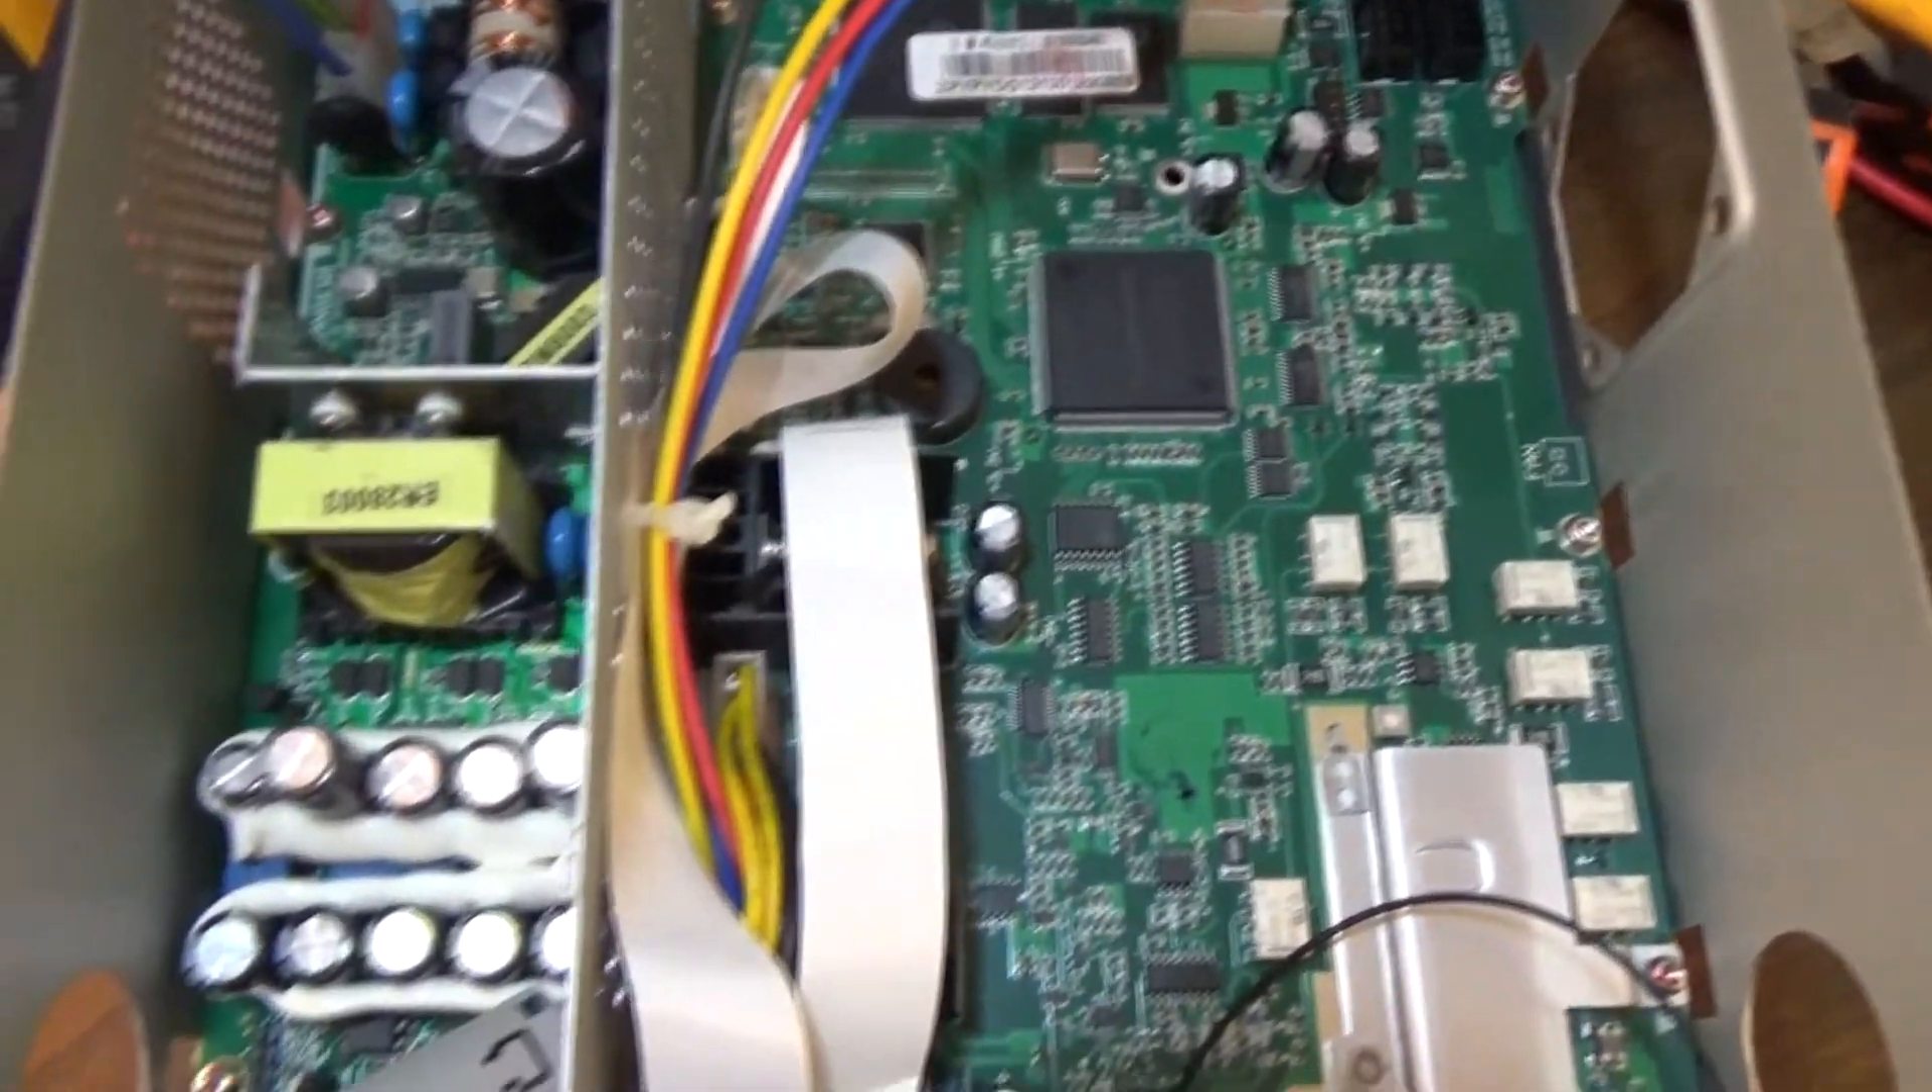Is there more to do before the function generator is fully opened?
No.